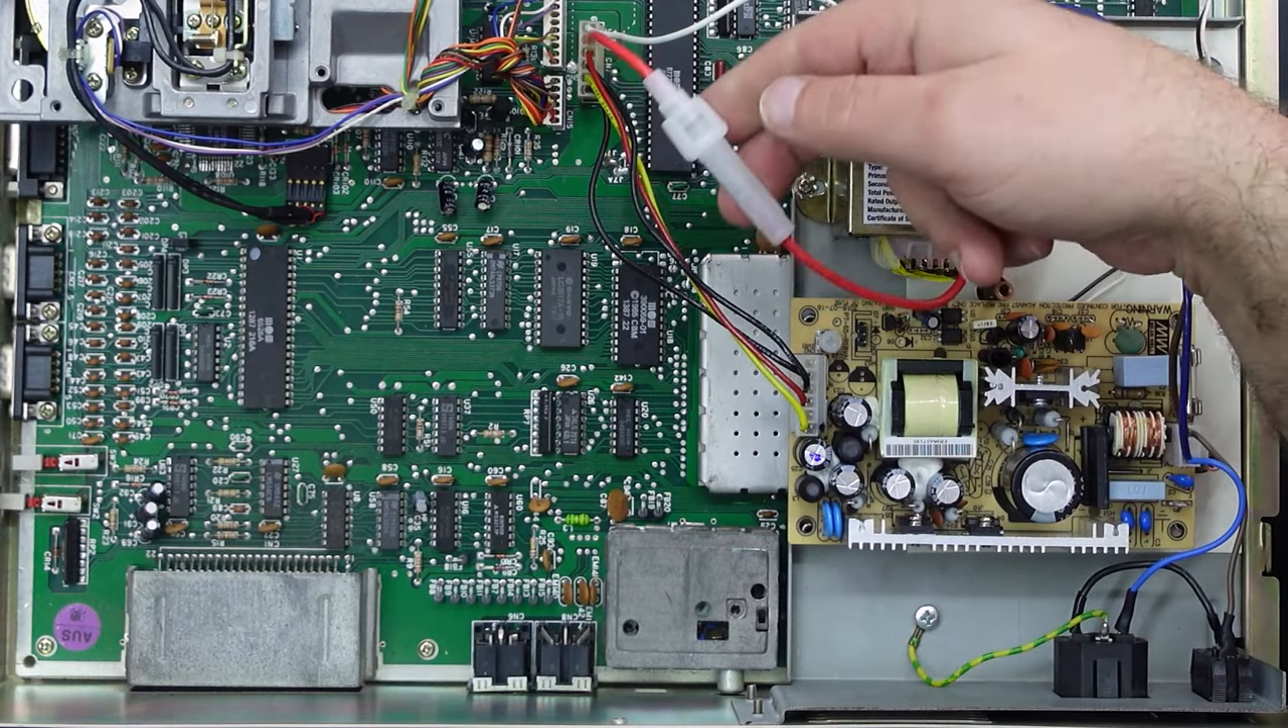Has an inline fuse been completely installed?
Yes.